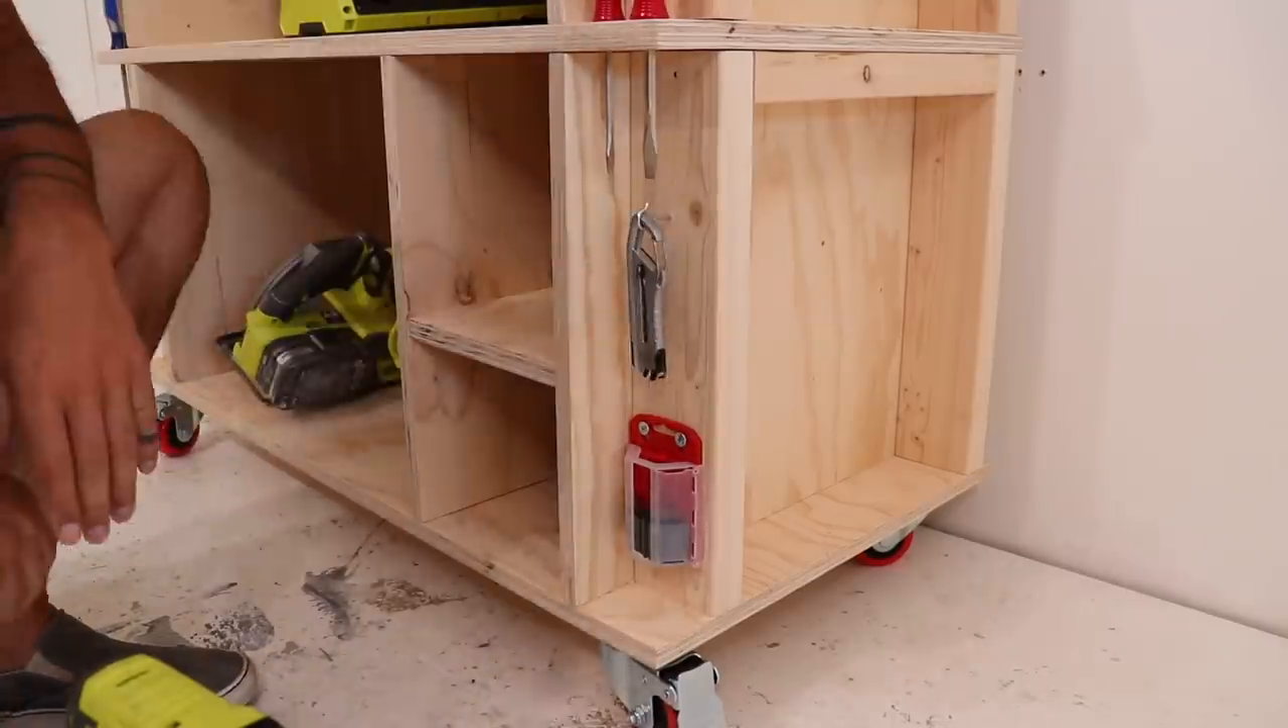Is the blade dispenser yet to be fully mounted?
No.